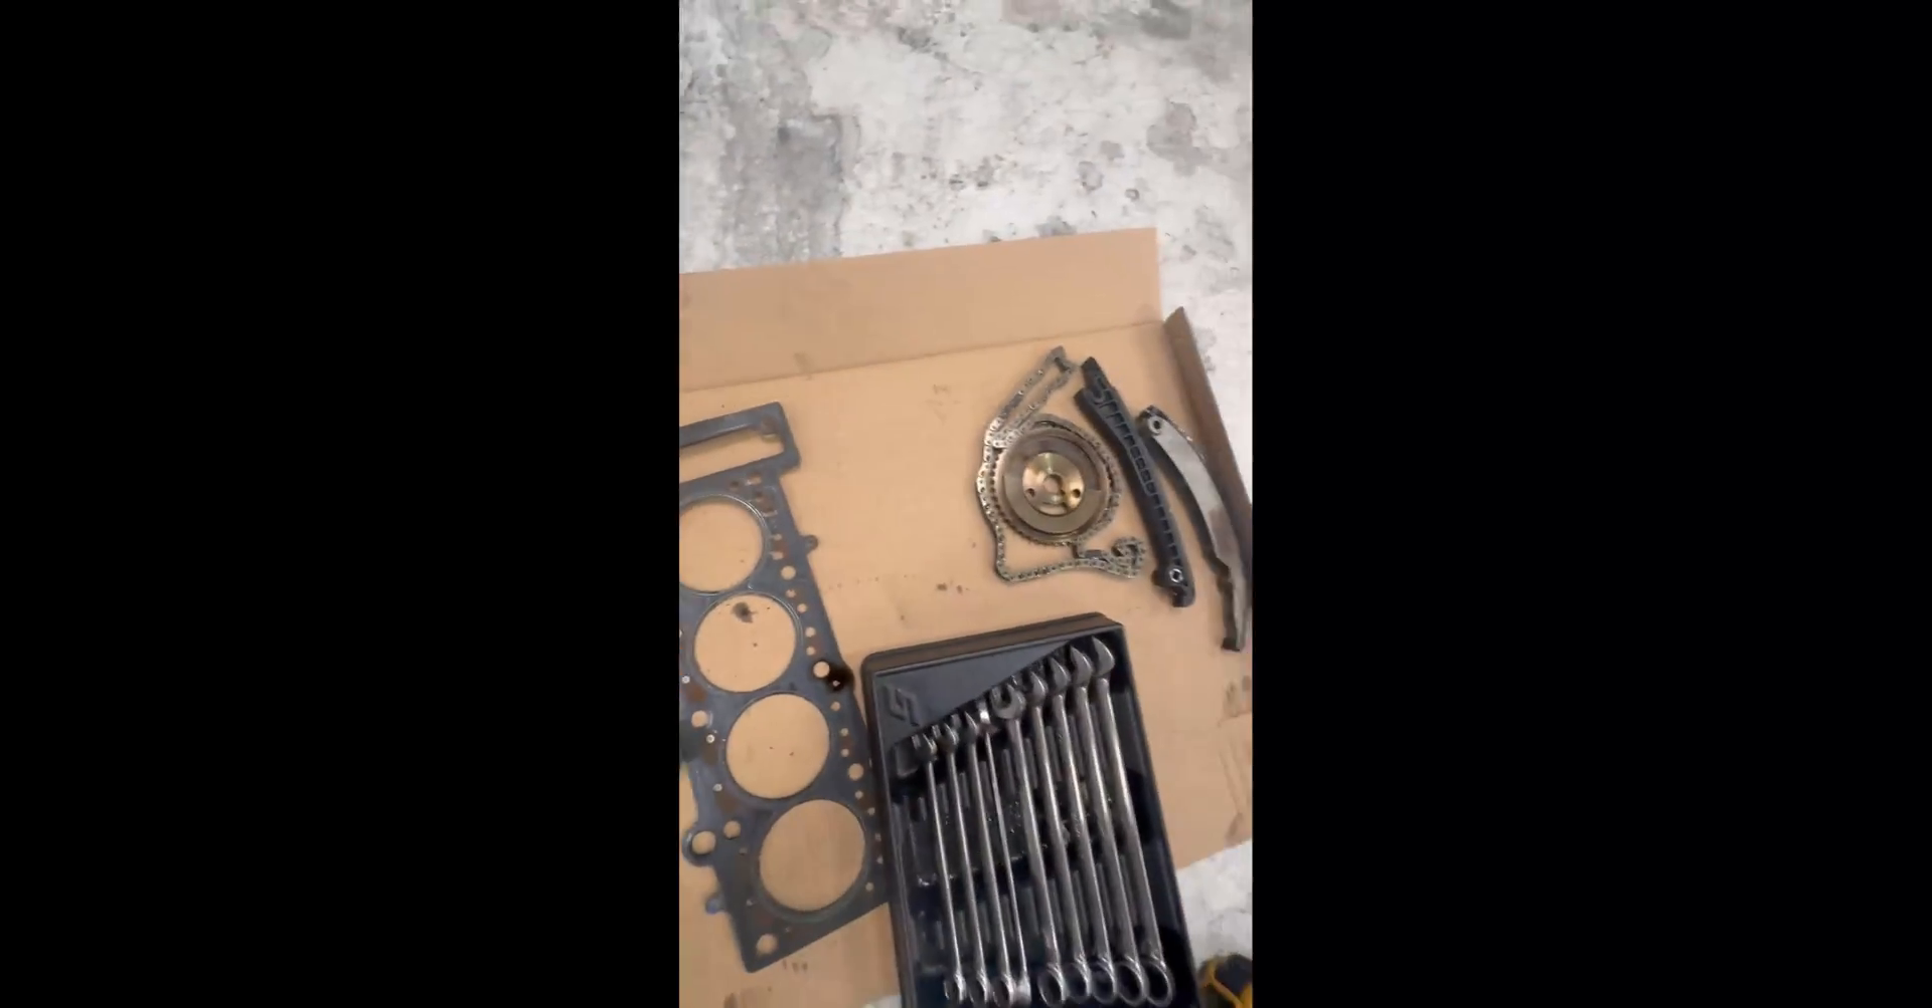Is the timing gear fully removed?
Yes.